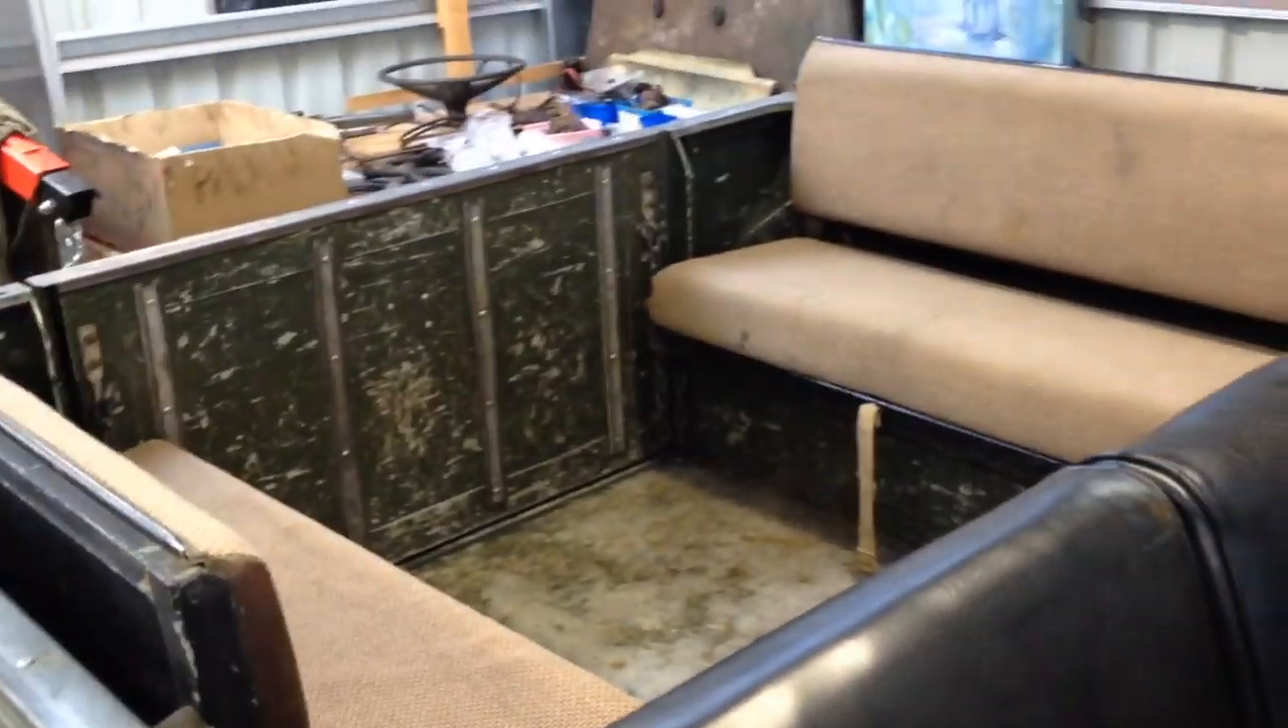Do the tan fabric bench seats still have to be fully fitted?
No.